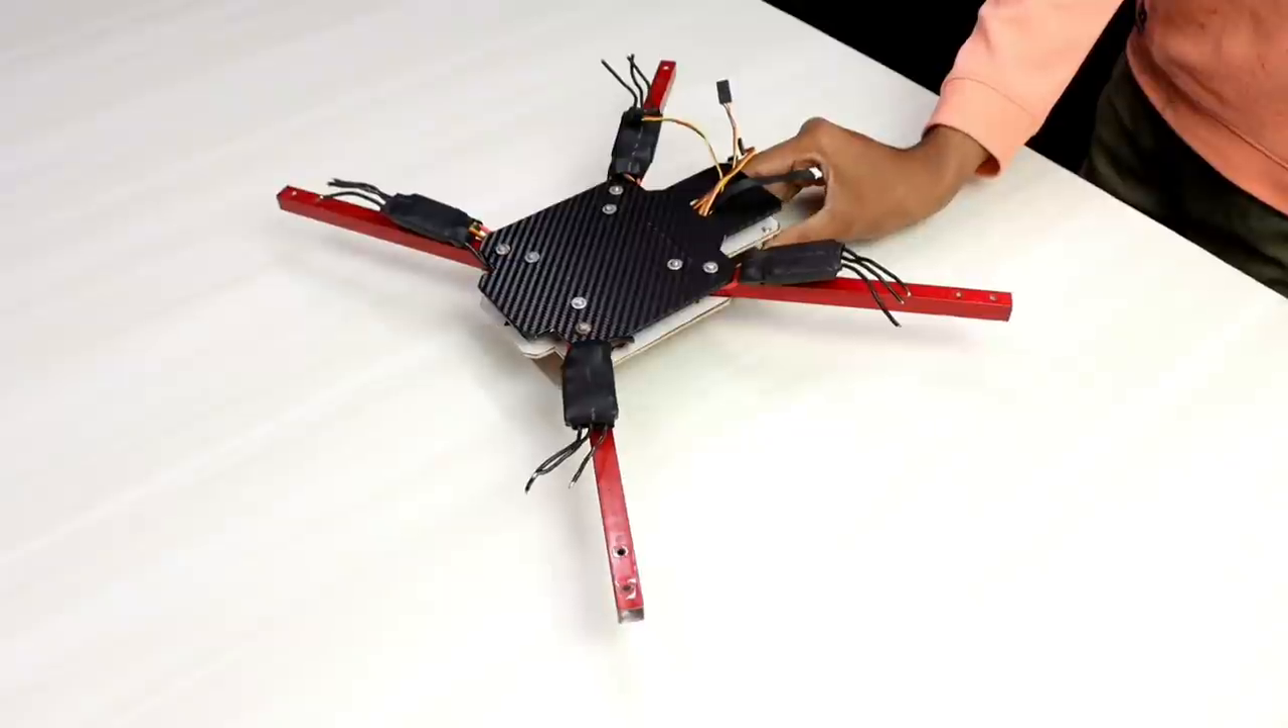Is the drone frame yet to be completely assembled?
No.